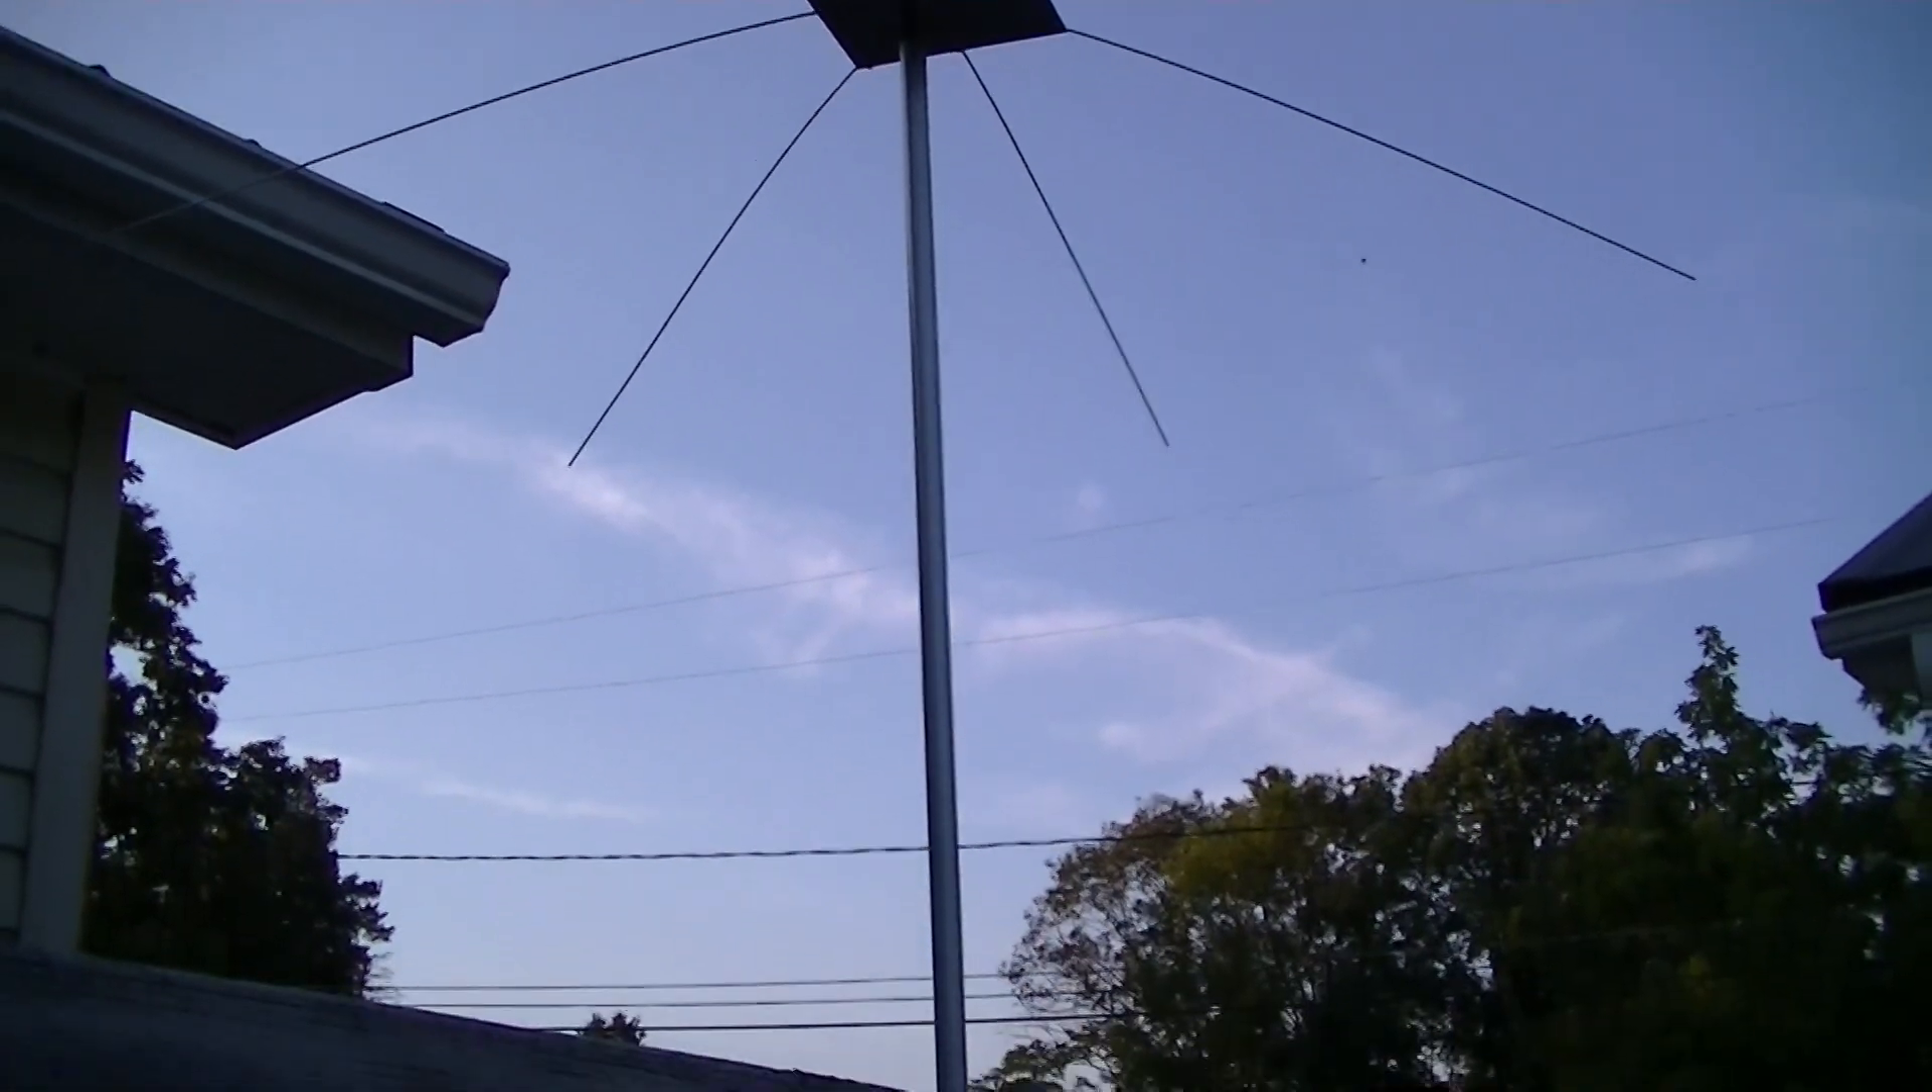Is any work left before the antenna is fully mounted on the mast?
No.